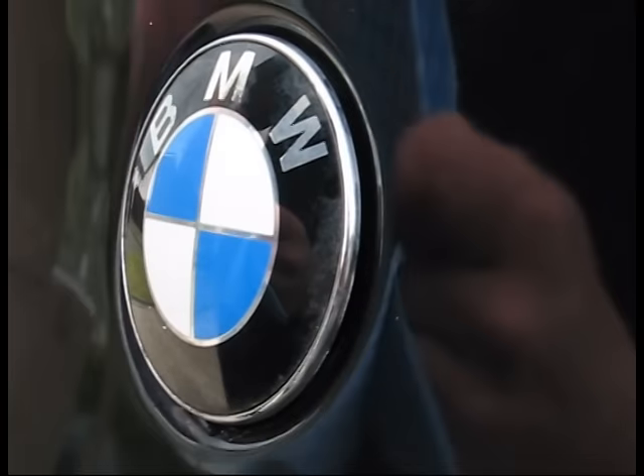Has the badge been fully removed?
No.